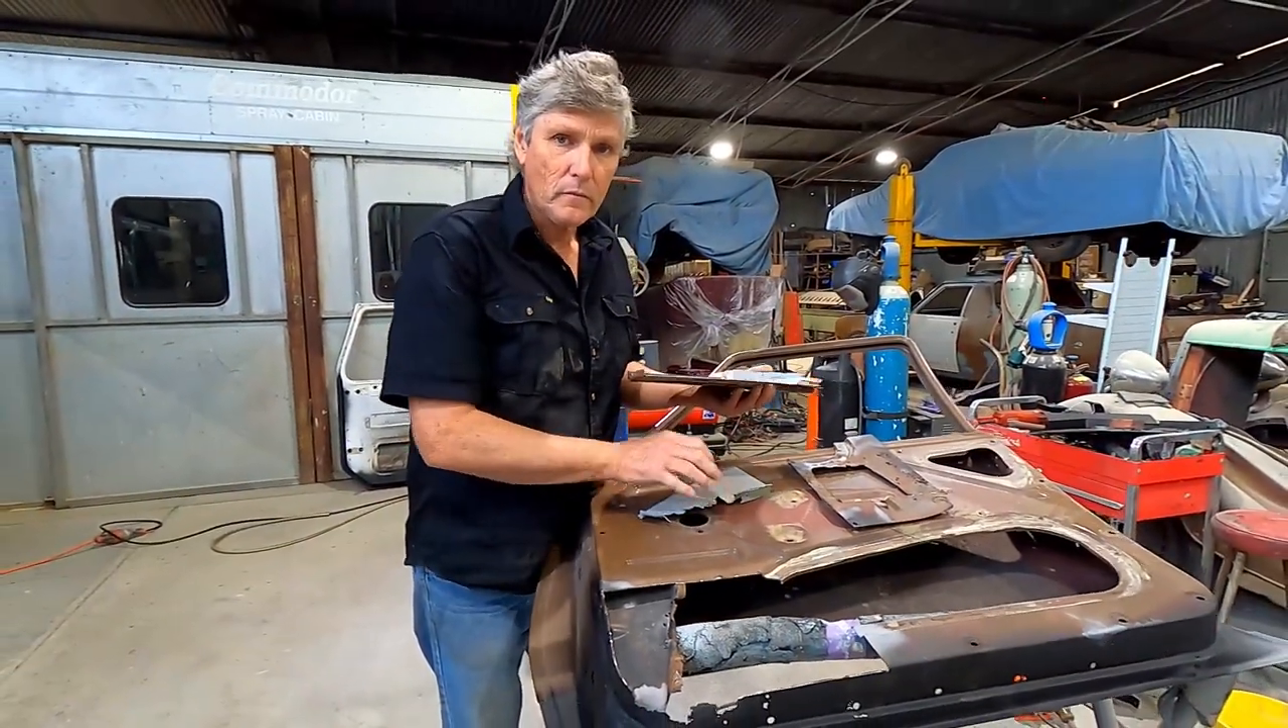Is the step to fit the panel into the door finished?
No.